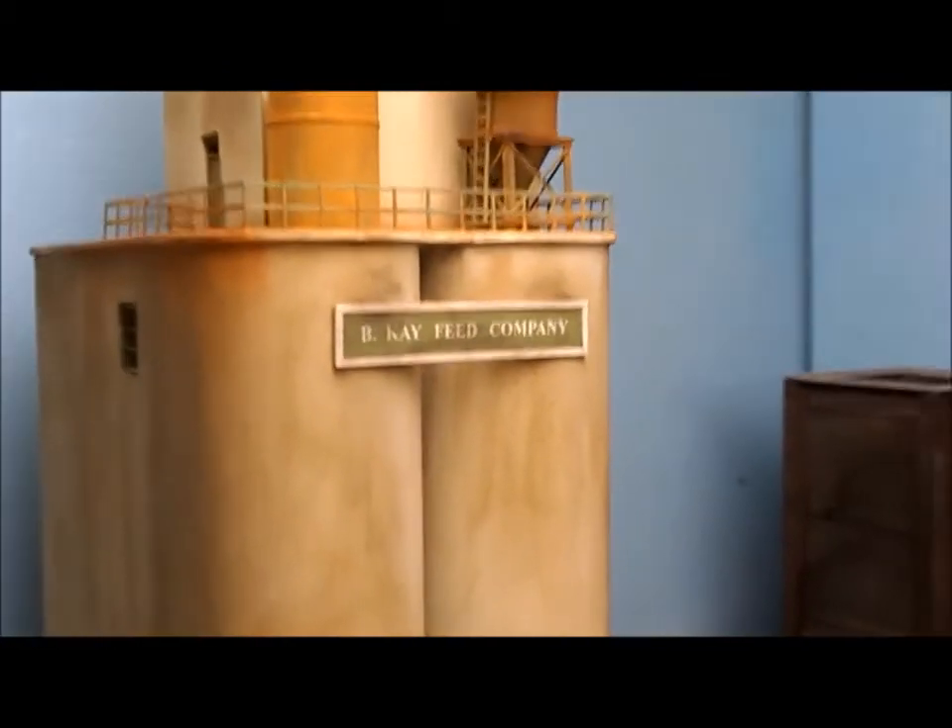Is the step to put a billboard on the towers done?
Yes.